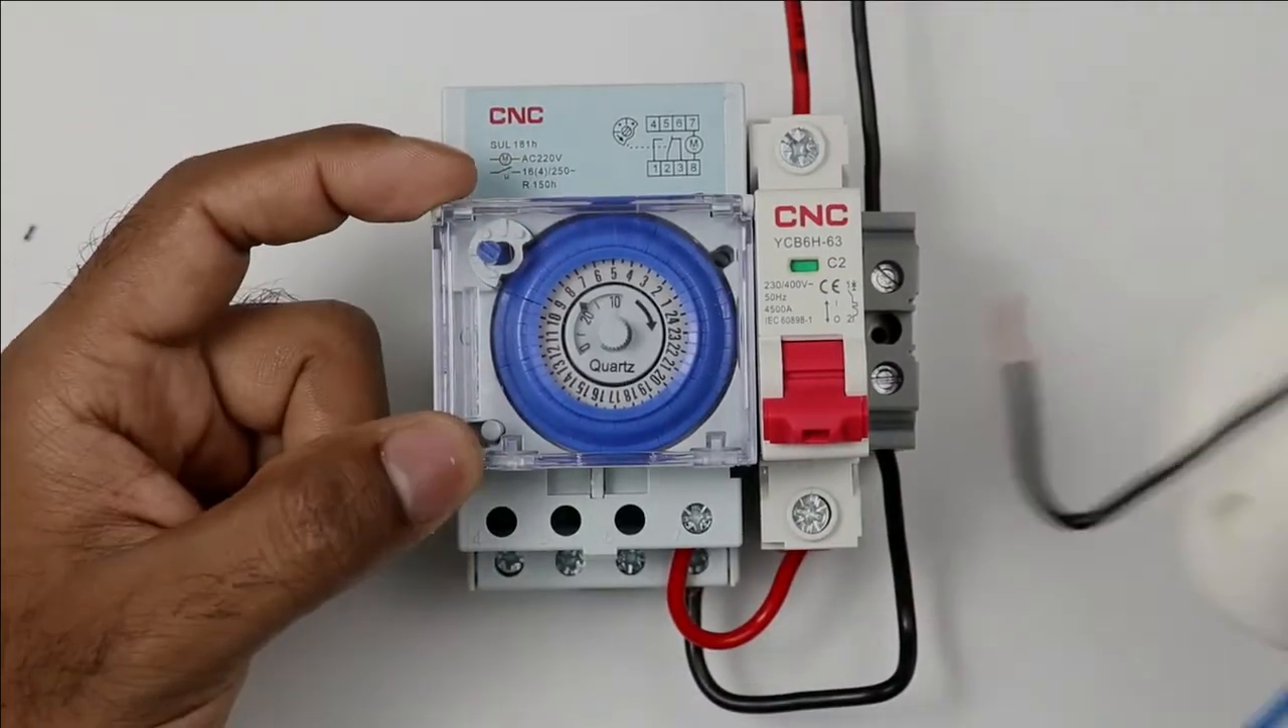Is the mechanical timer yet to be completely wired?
Yes.